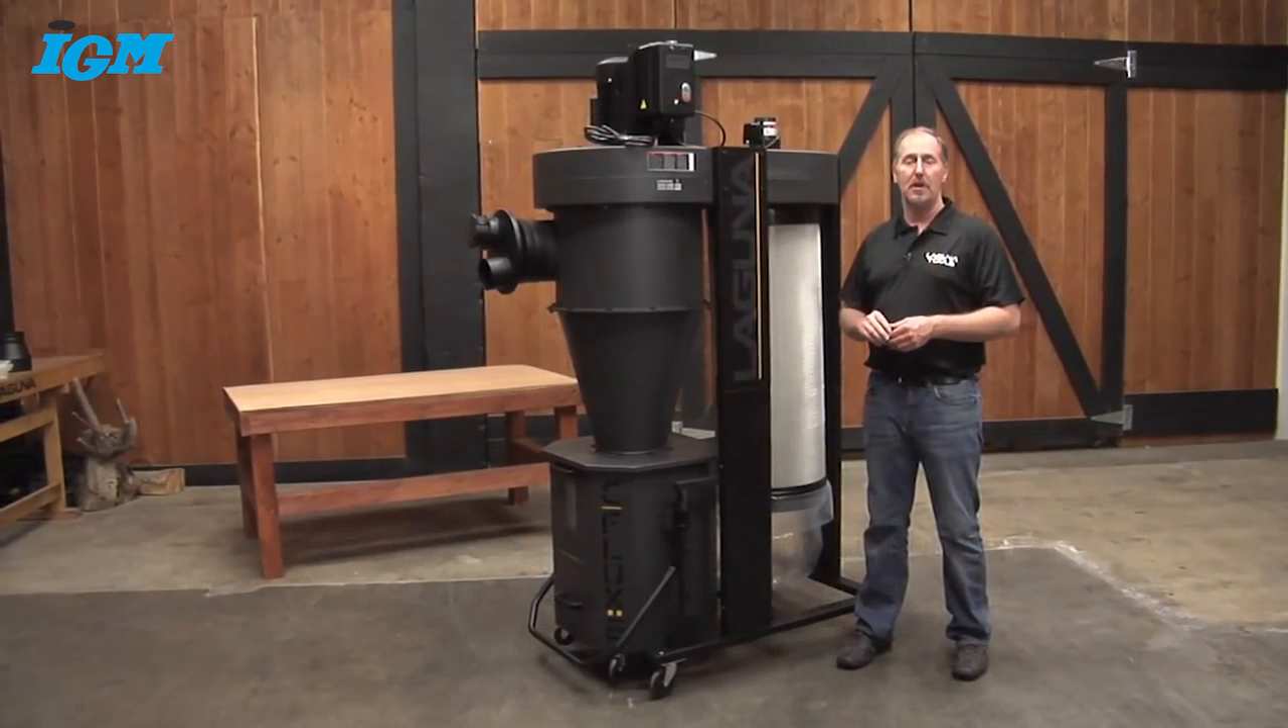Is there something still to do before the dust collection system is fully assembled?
No.